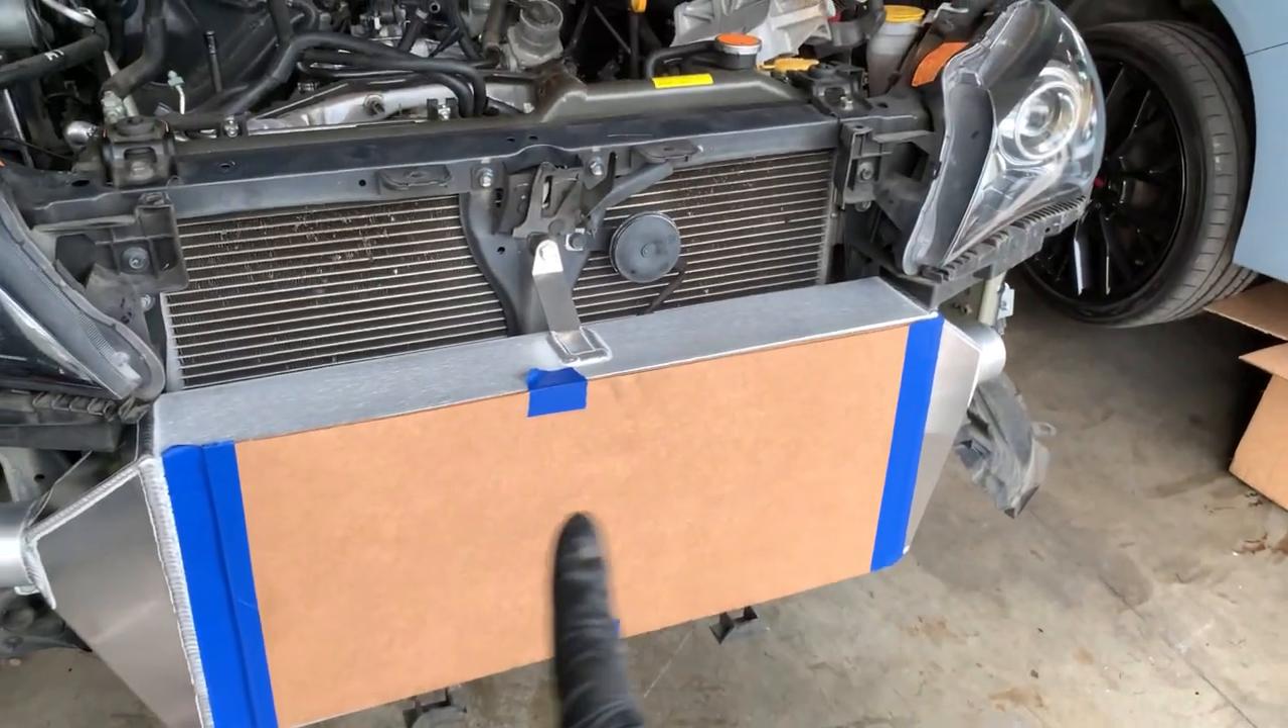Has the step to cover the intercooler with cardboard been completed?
Yes.